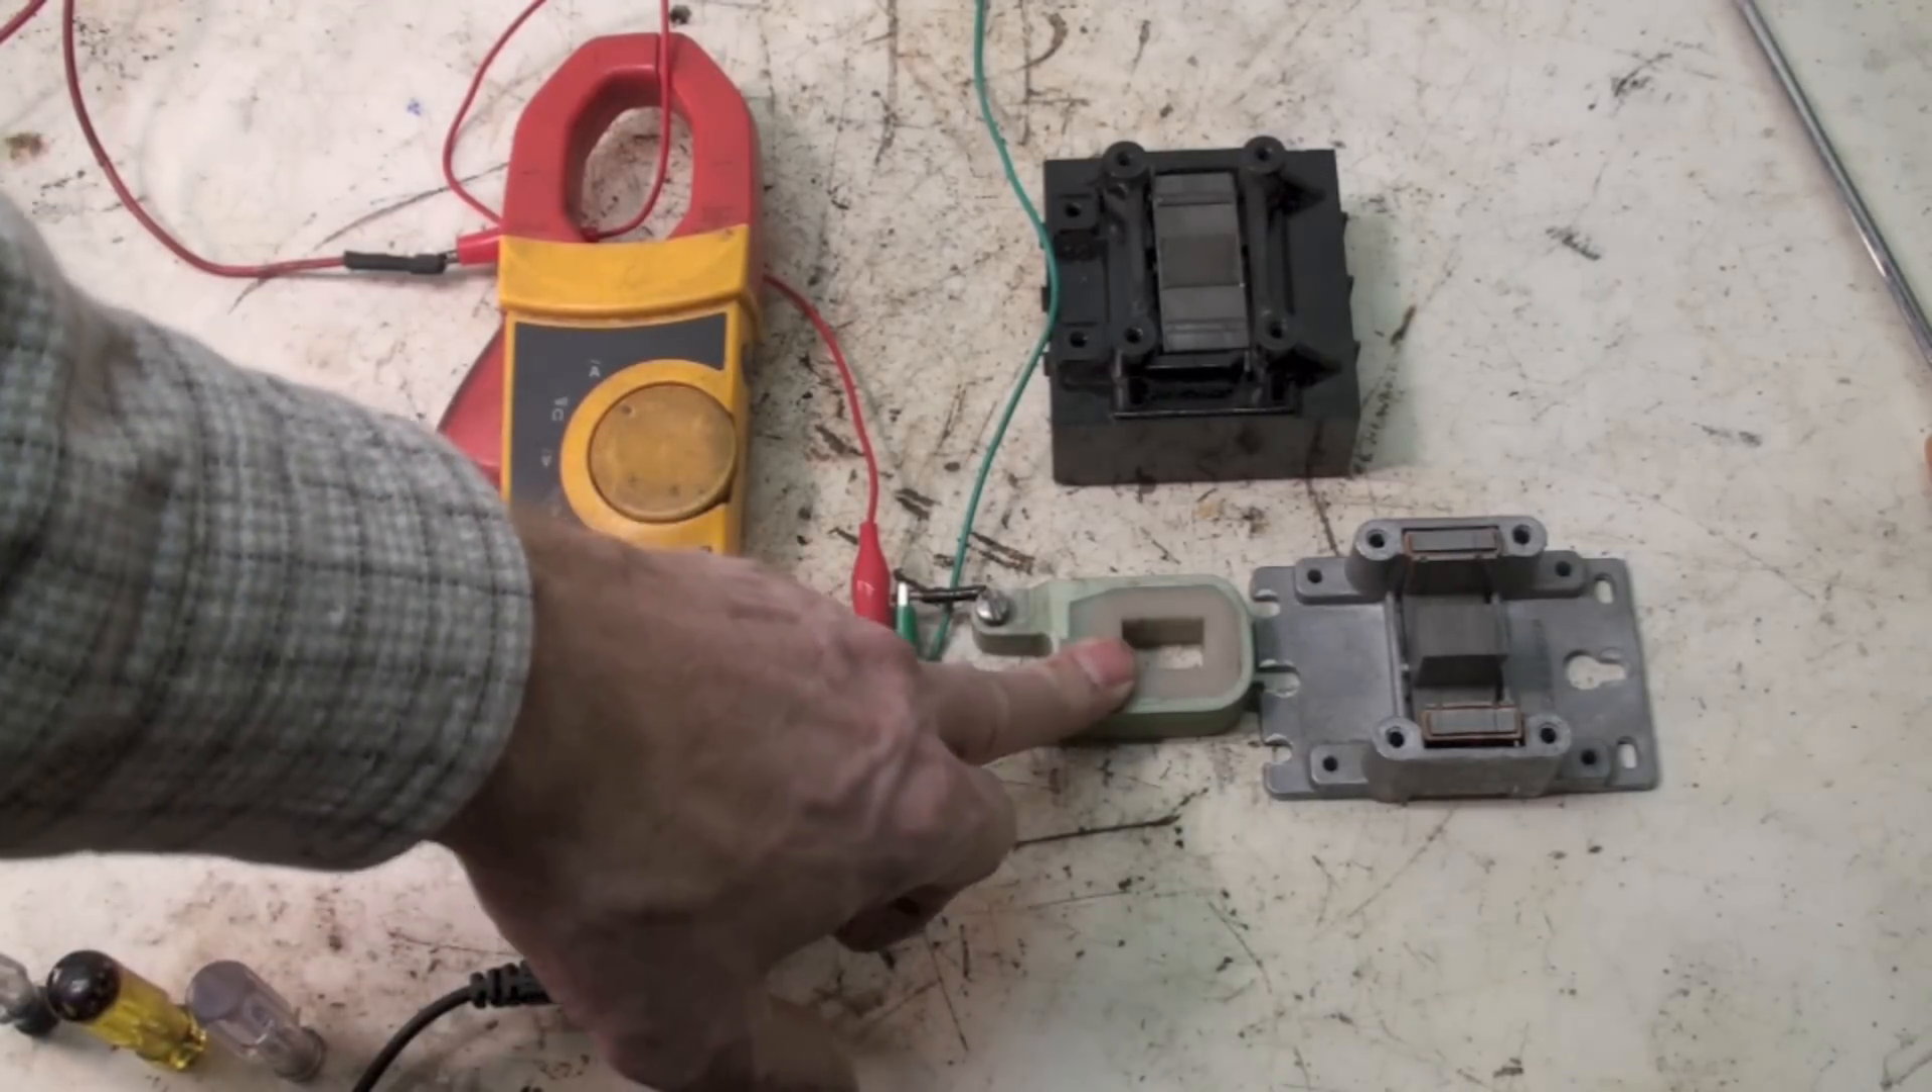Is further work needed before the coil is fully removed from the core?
No.